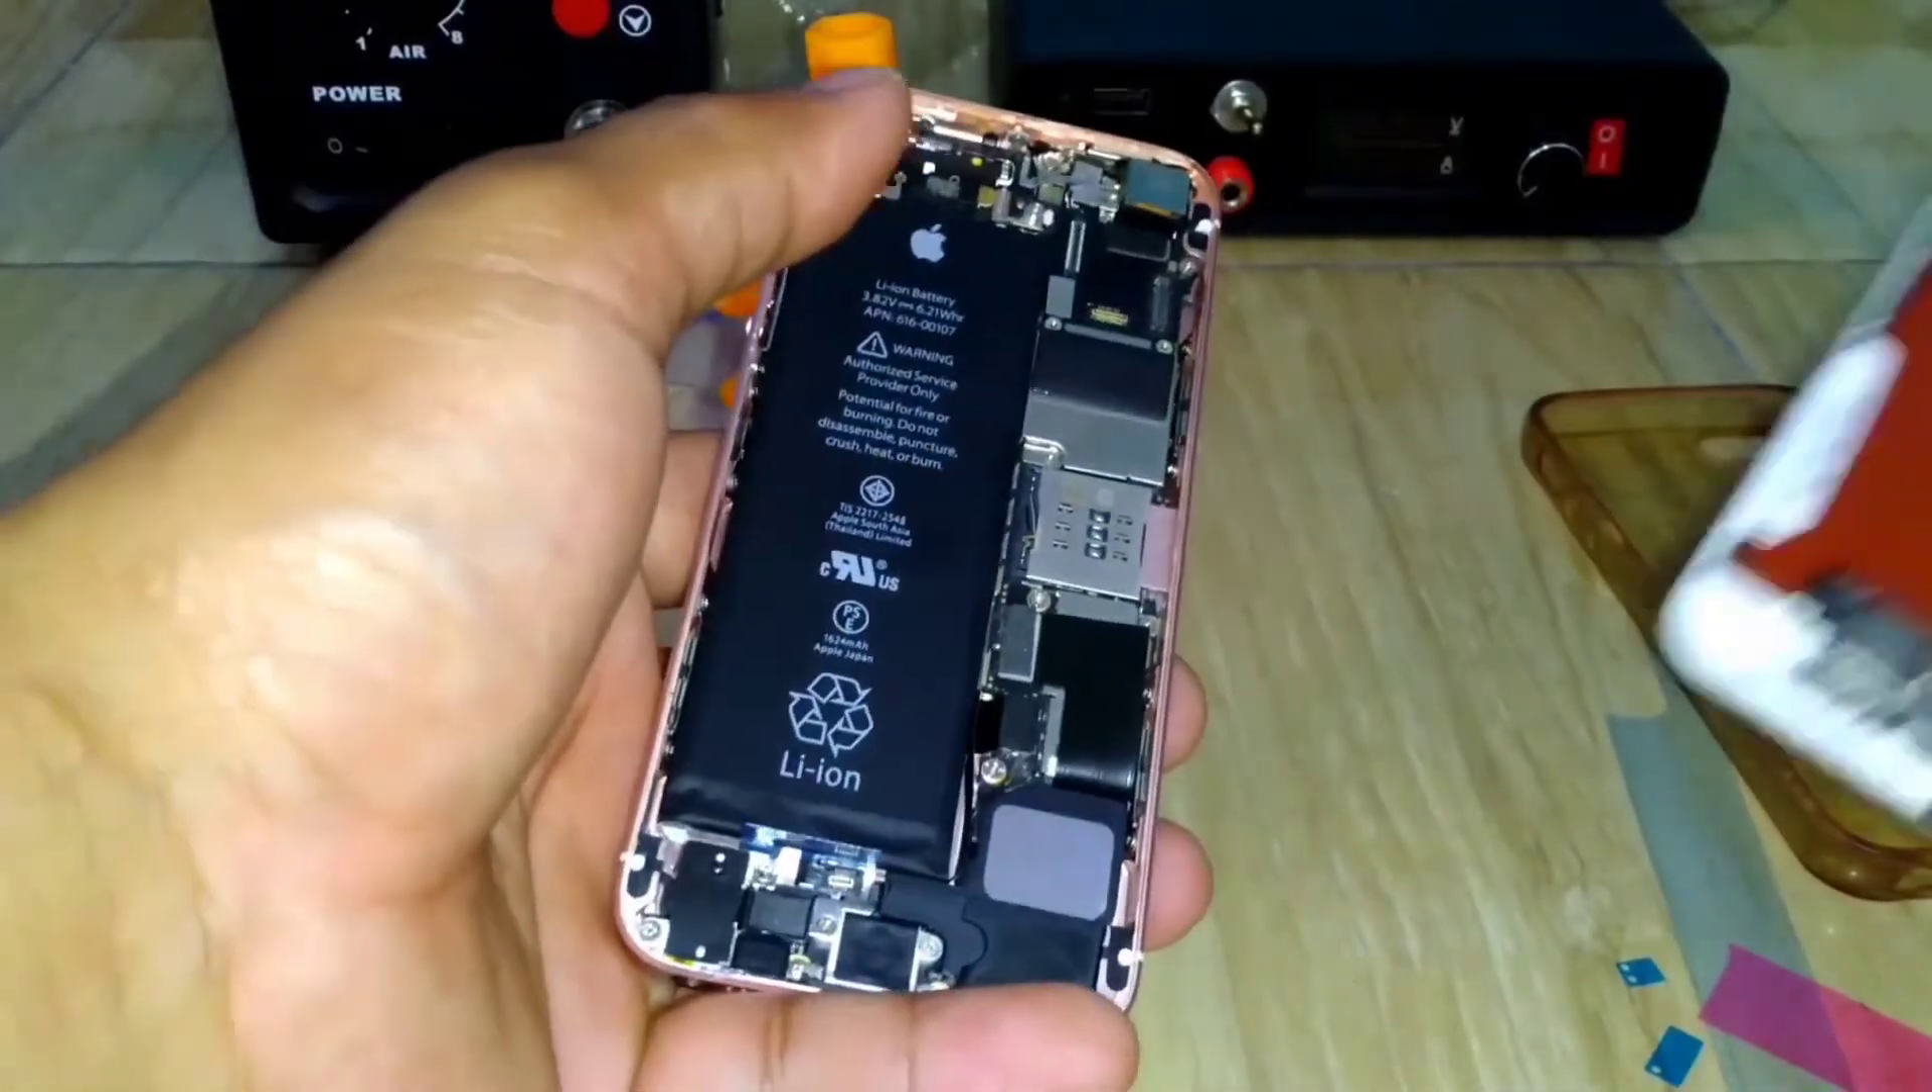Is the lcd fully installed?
No.